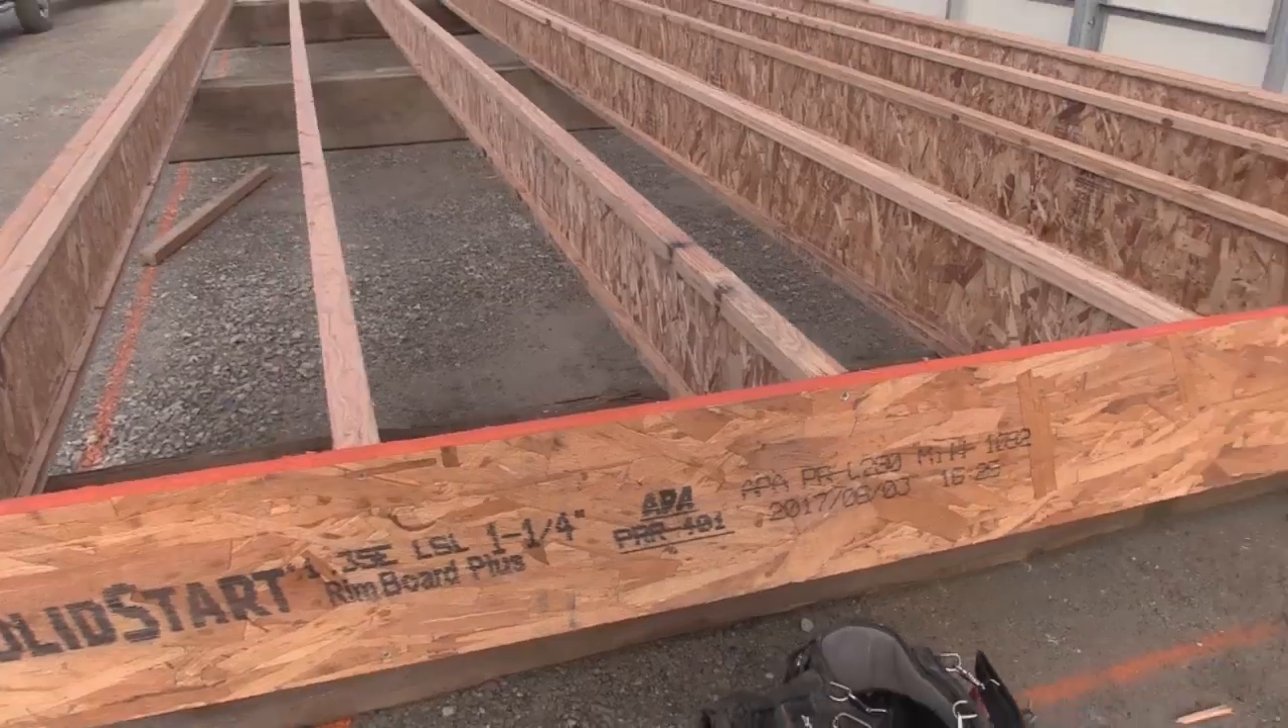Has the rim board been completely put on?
Yes.